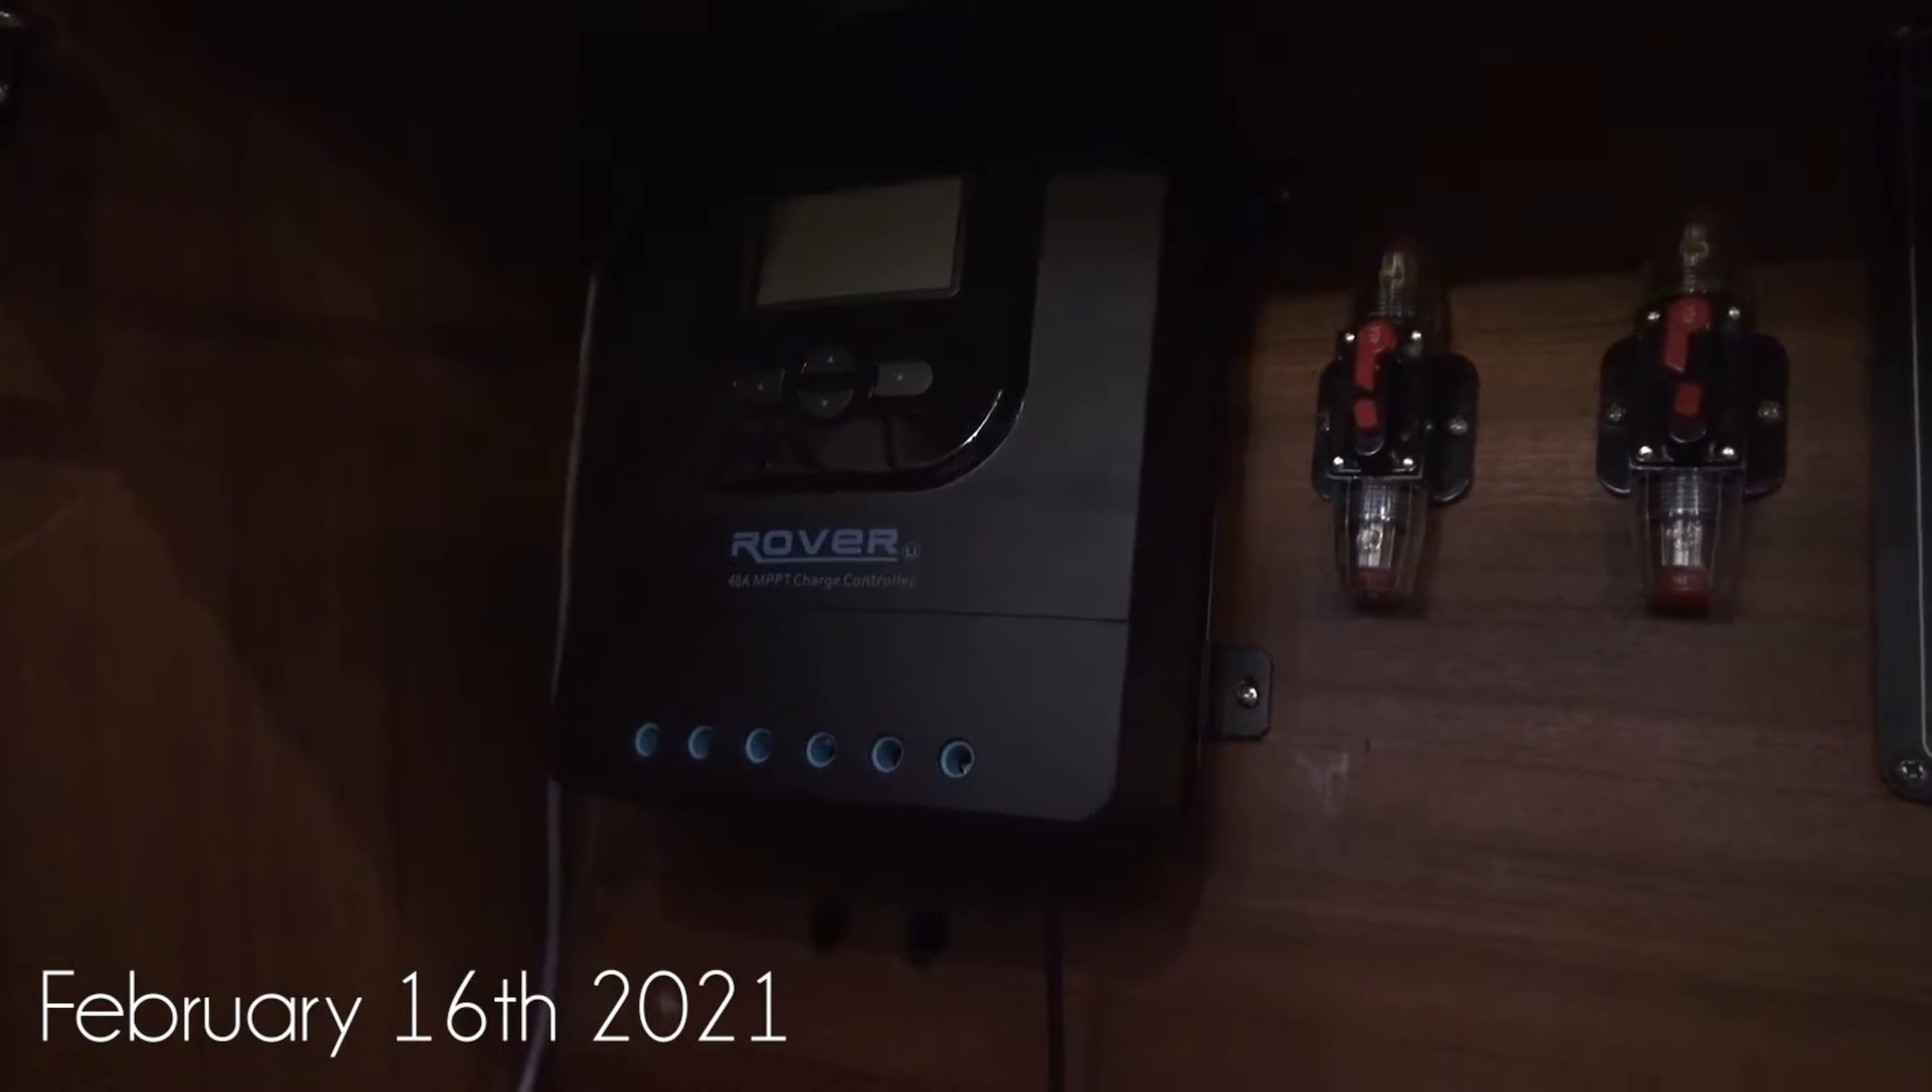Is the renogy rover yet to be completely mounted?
No.